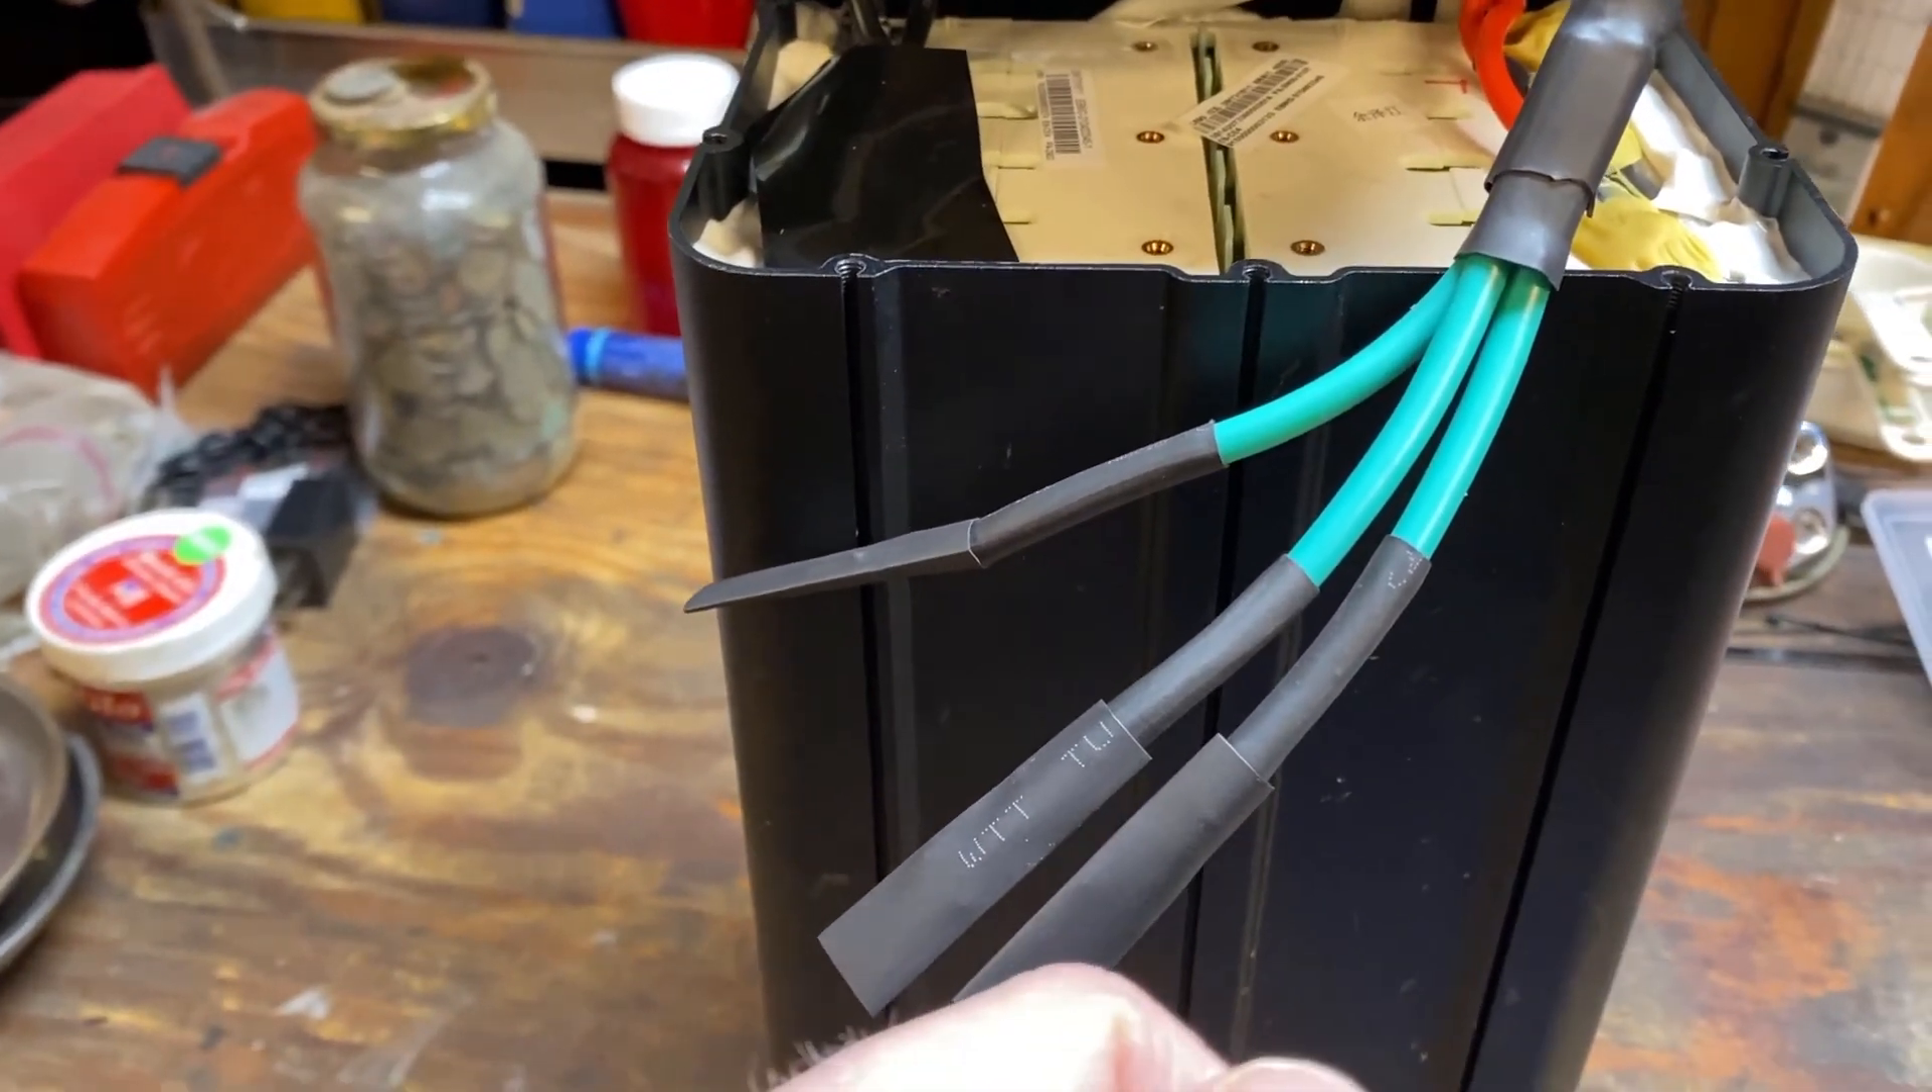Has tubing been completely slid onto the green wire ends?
Yes.